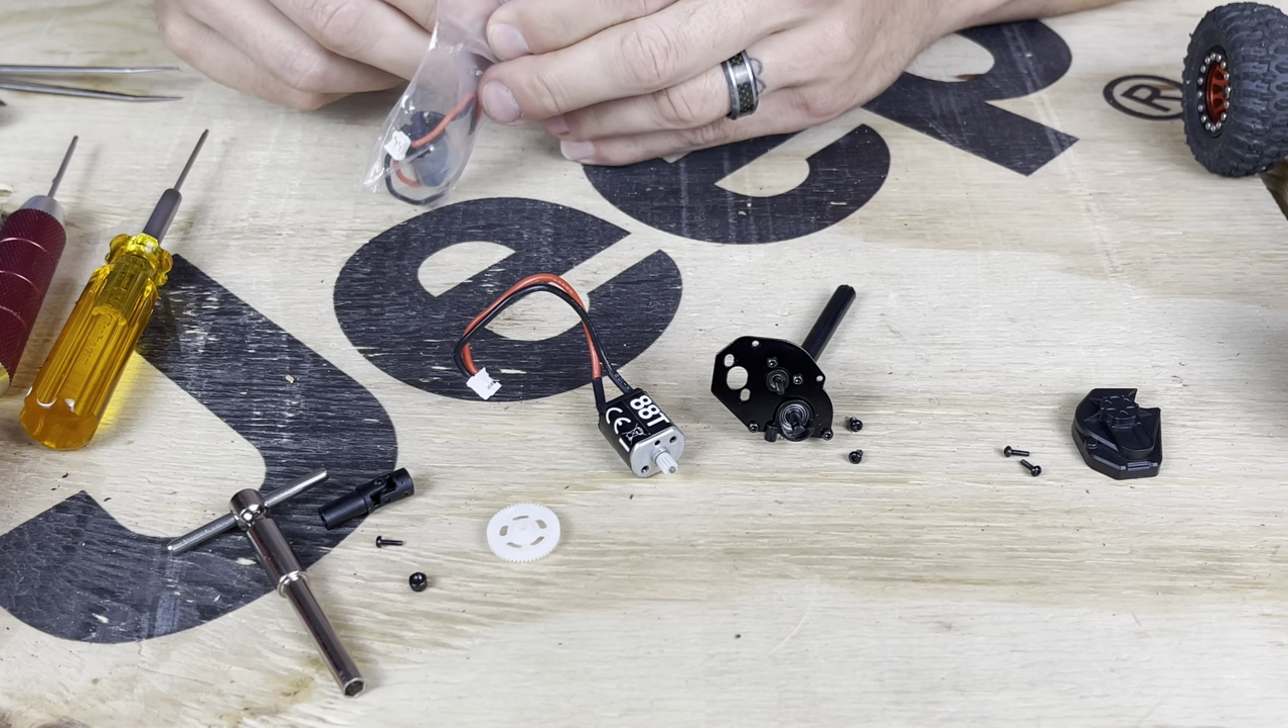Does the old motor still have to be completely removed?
No.